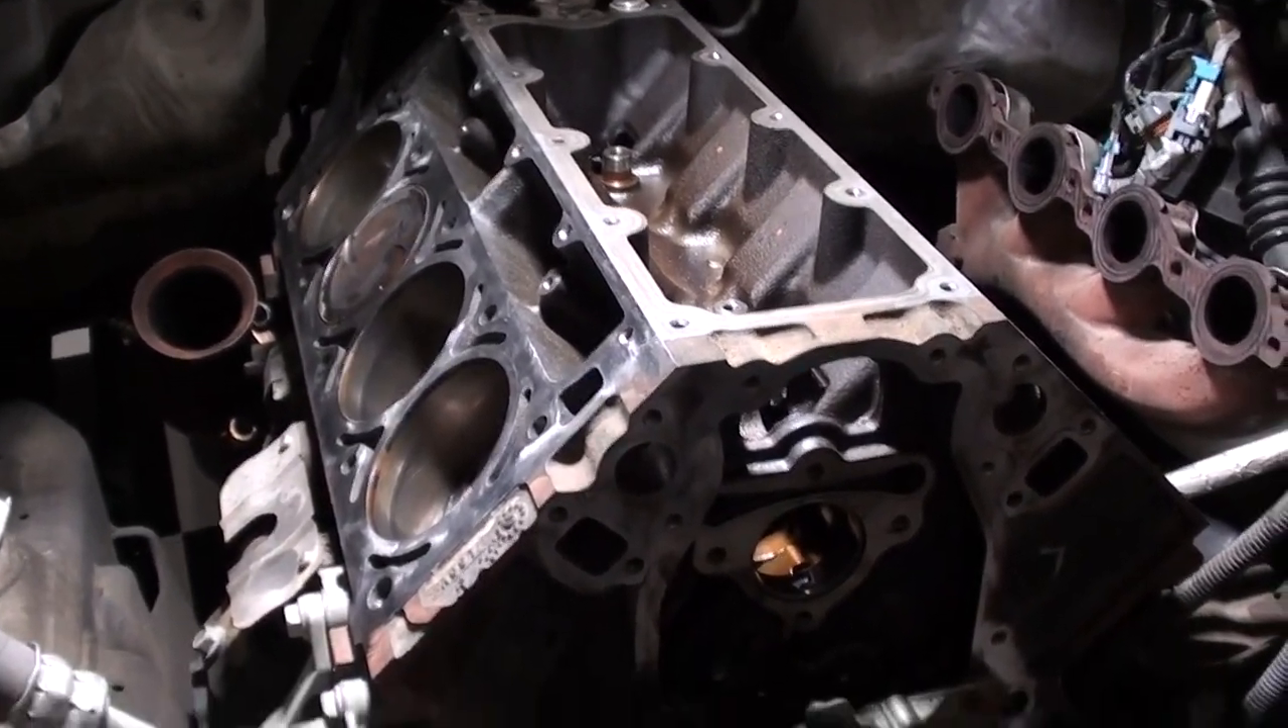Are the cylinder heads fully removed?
Yes.